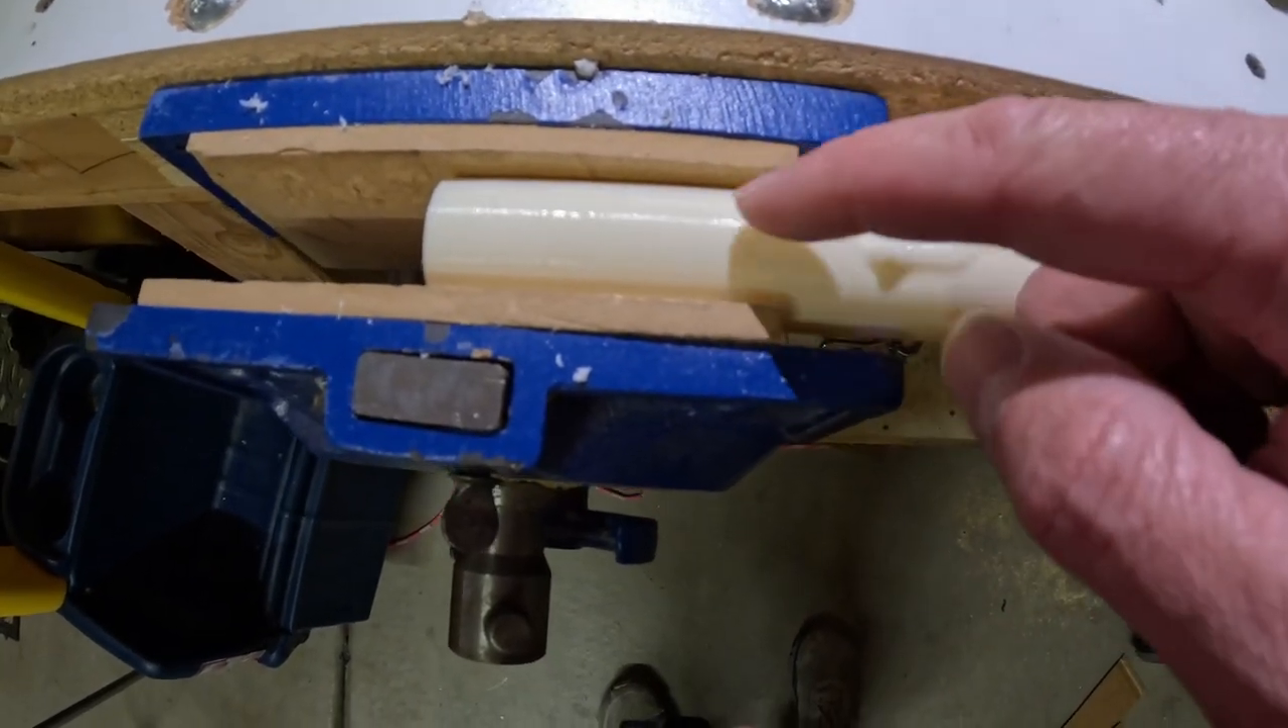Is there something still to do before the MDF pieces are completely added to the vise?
No.